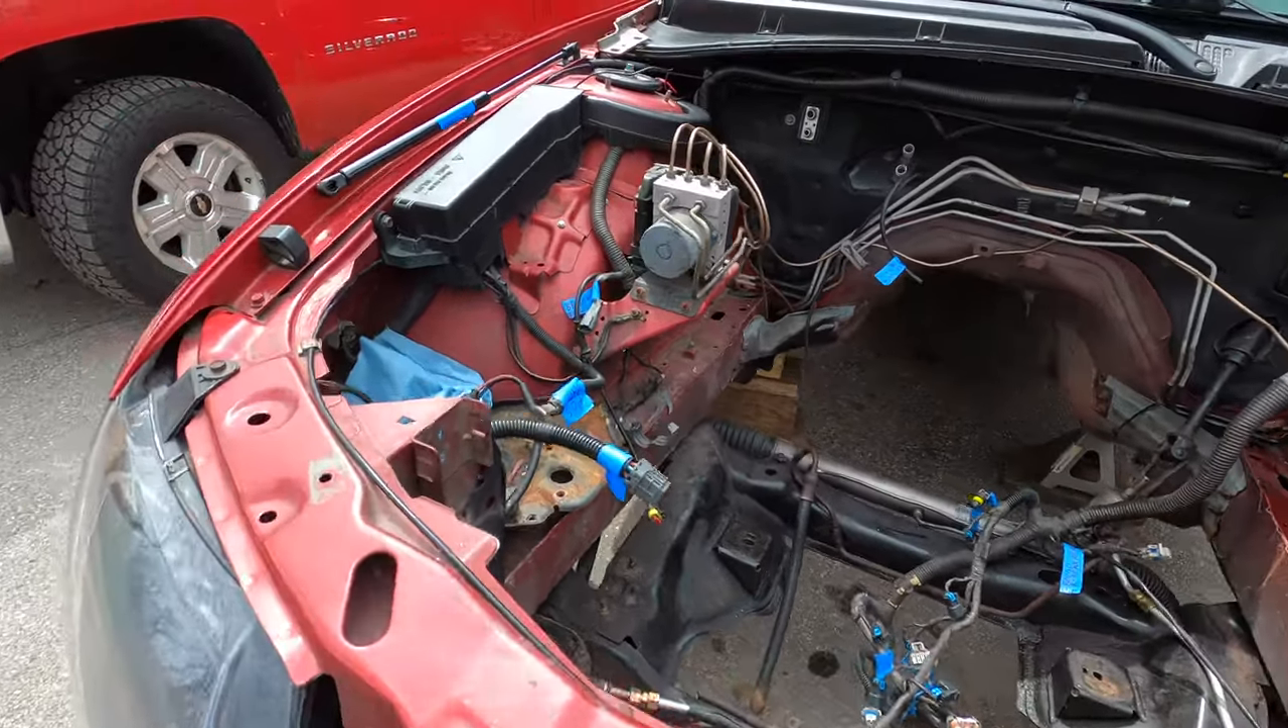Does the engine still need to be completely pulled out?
No.